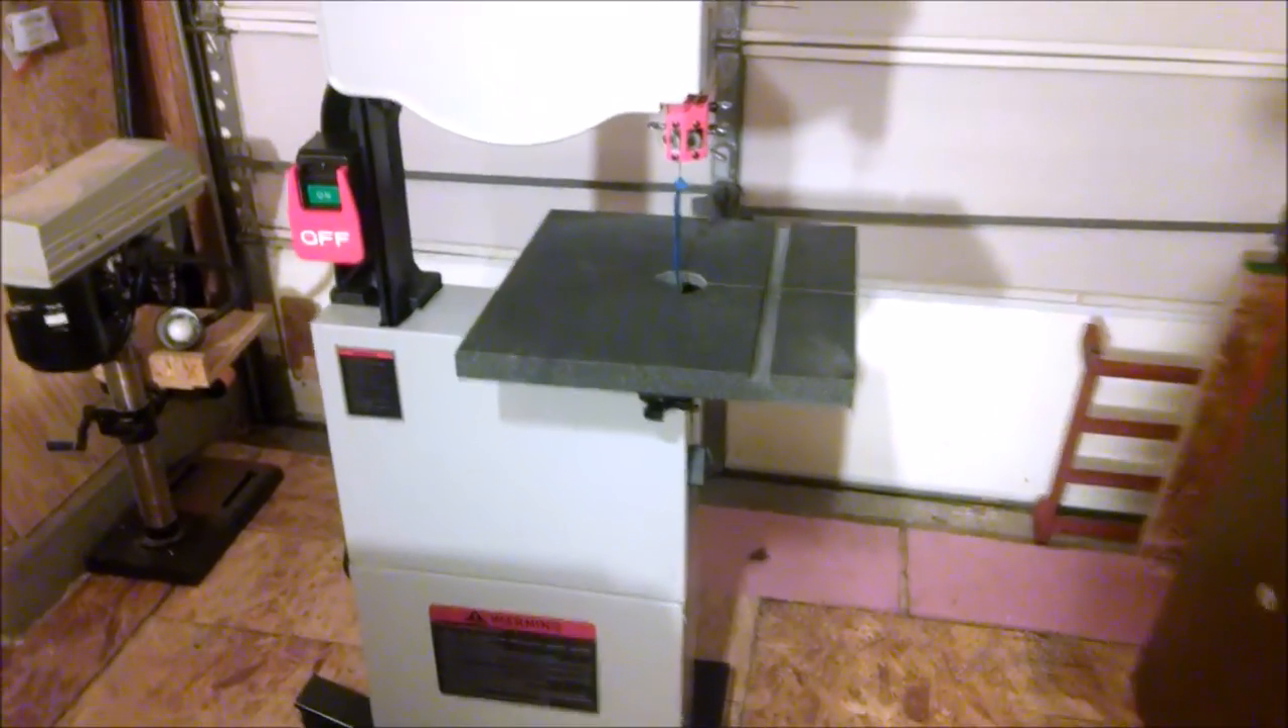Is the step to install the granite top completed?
Yes.